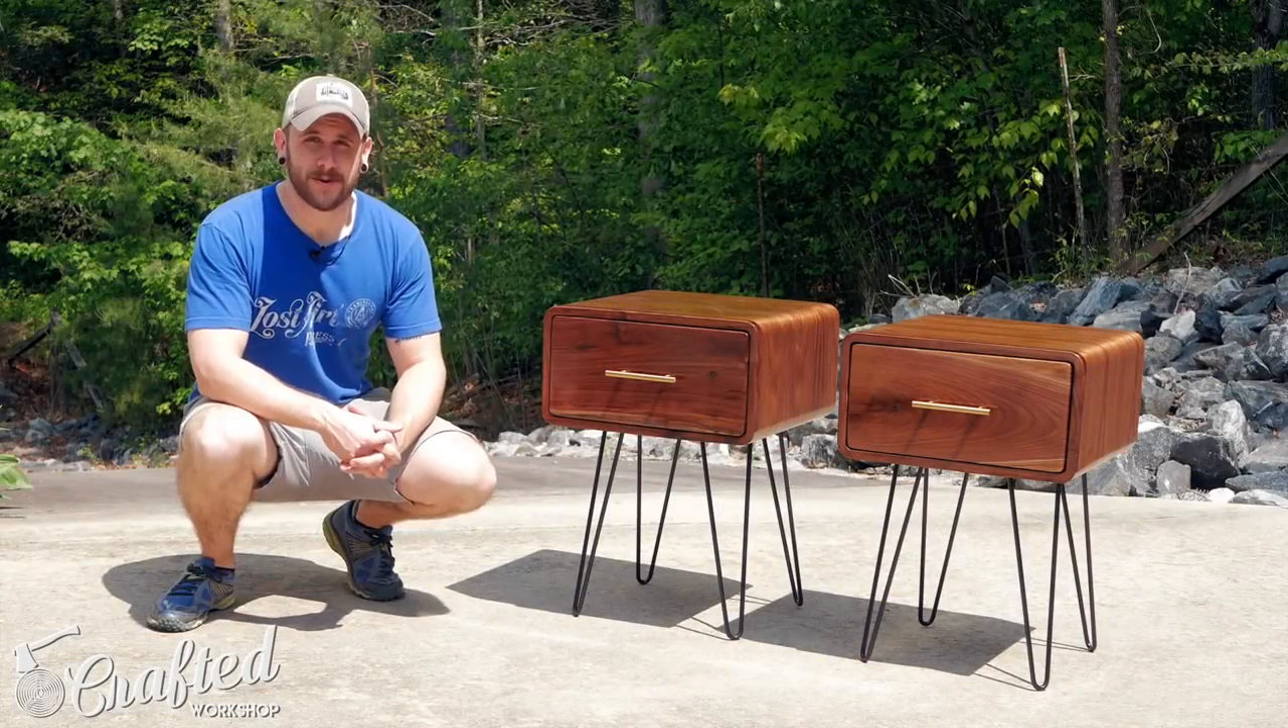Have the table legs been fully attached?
Yes.